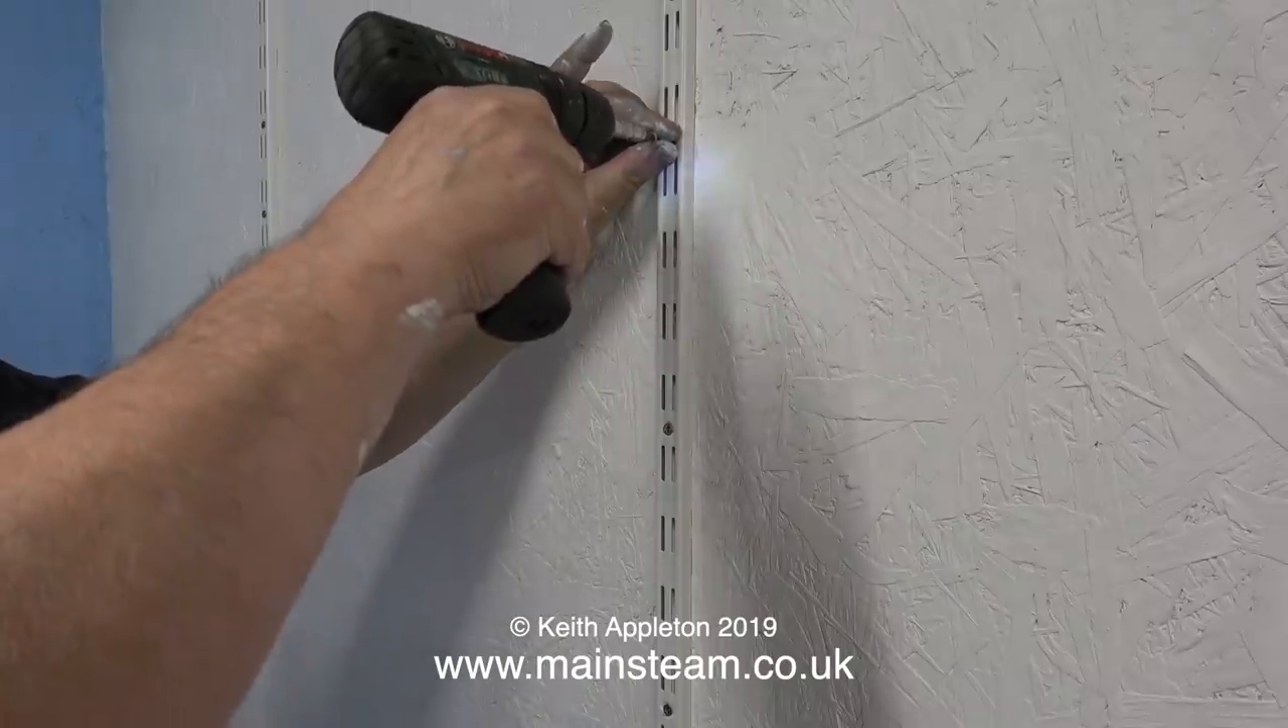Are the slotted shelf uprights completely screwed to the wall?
No.